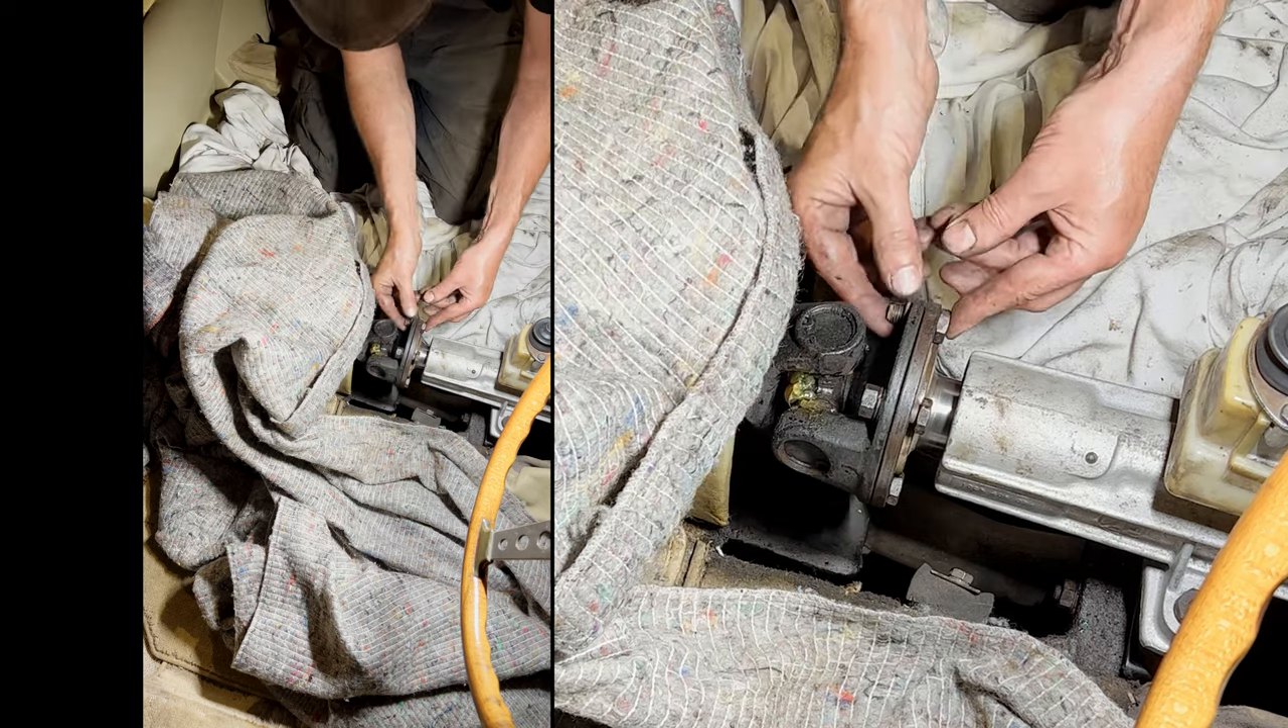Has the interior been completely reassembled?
No.